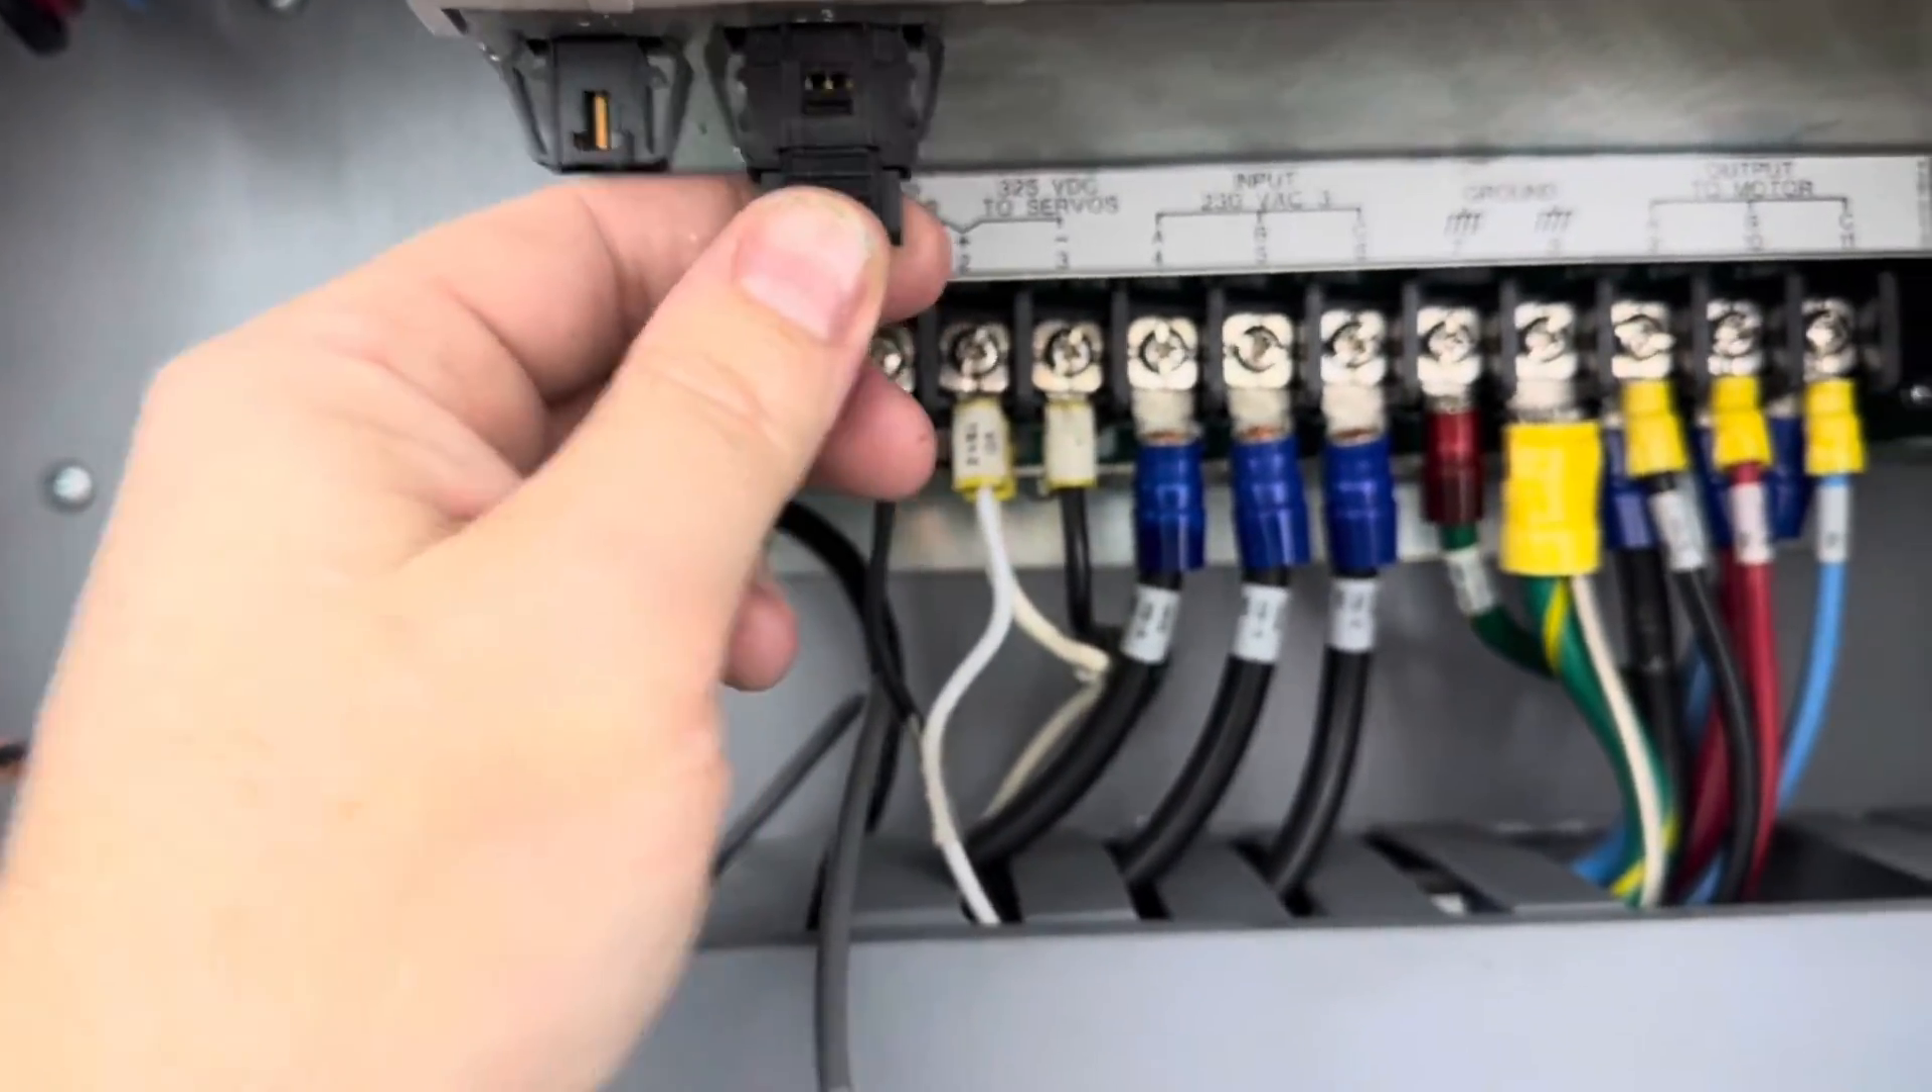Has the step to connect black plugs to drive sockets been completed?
No.